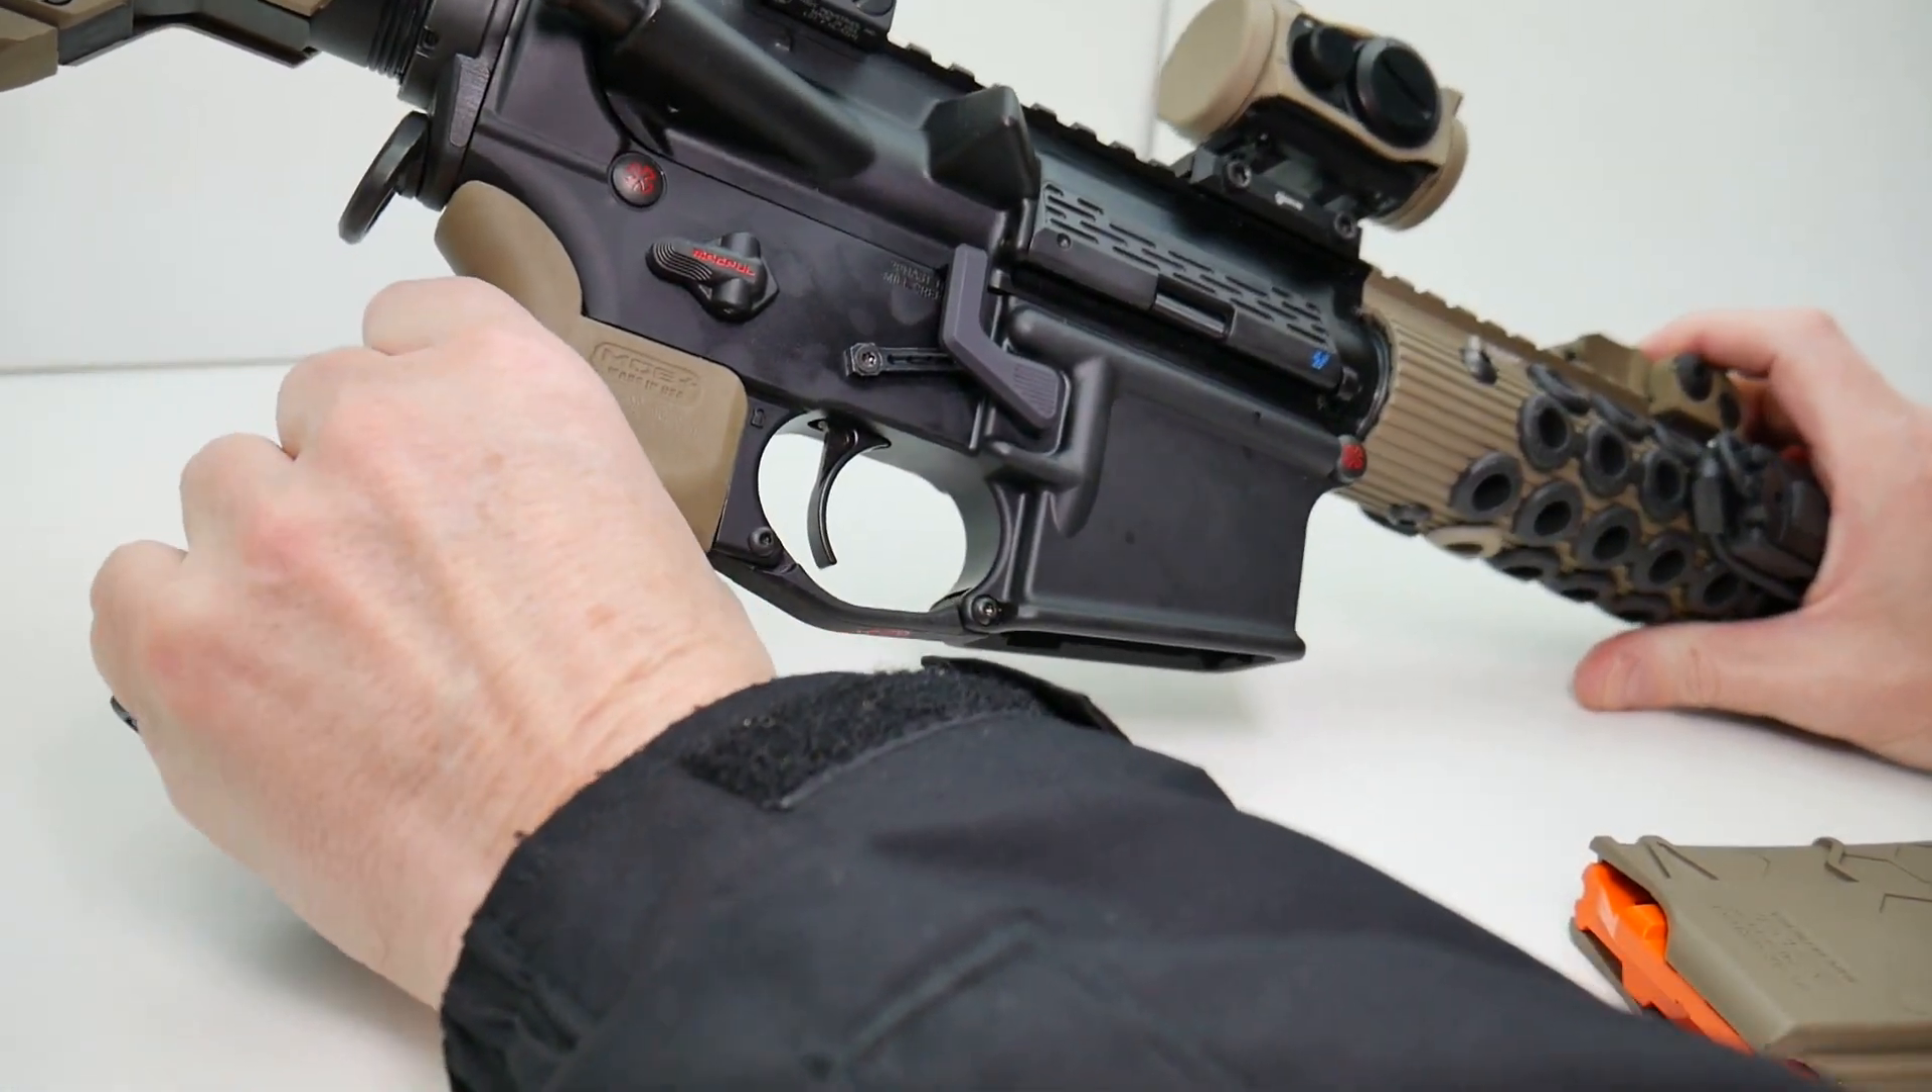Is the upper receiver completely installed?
Yes.